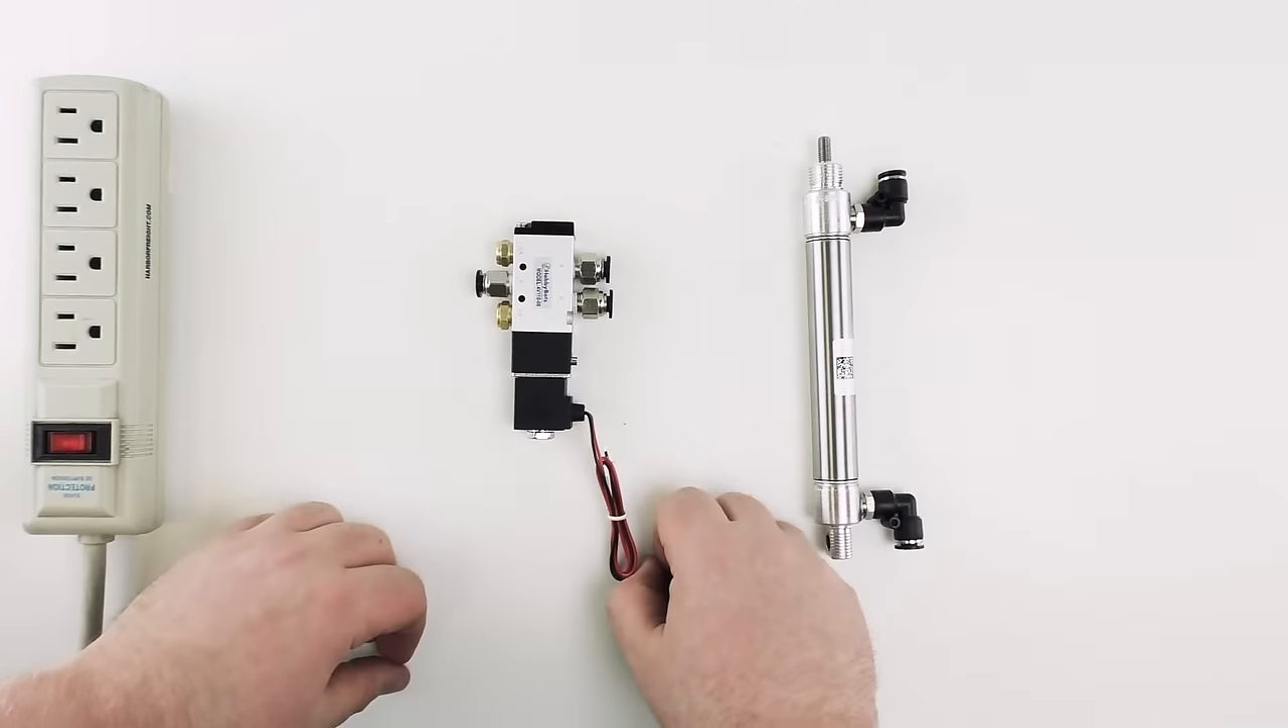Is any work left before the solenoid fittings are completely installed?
No.